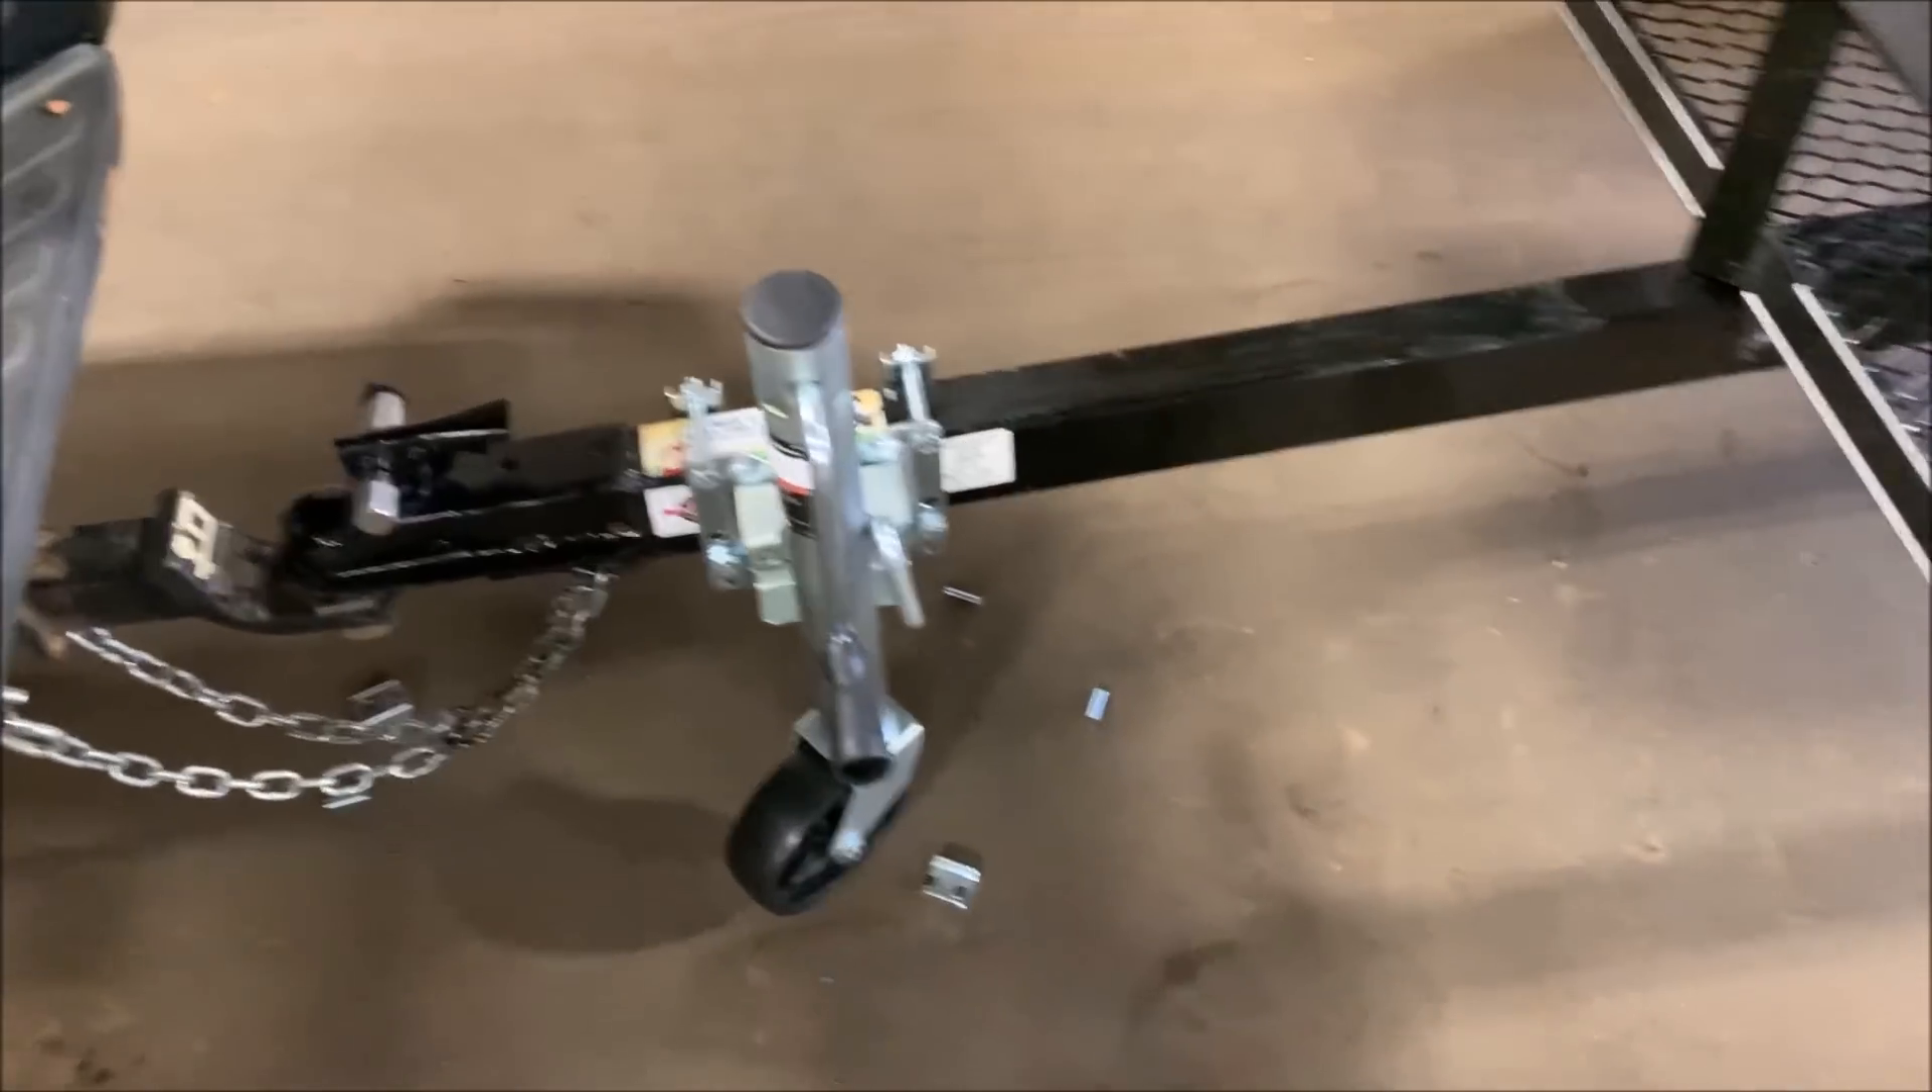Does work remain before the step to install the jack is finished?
No.